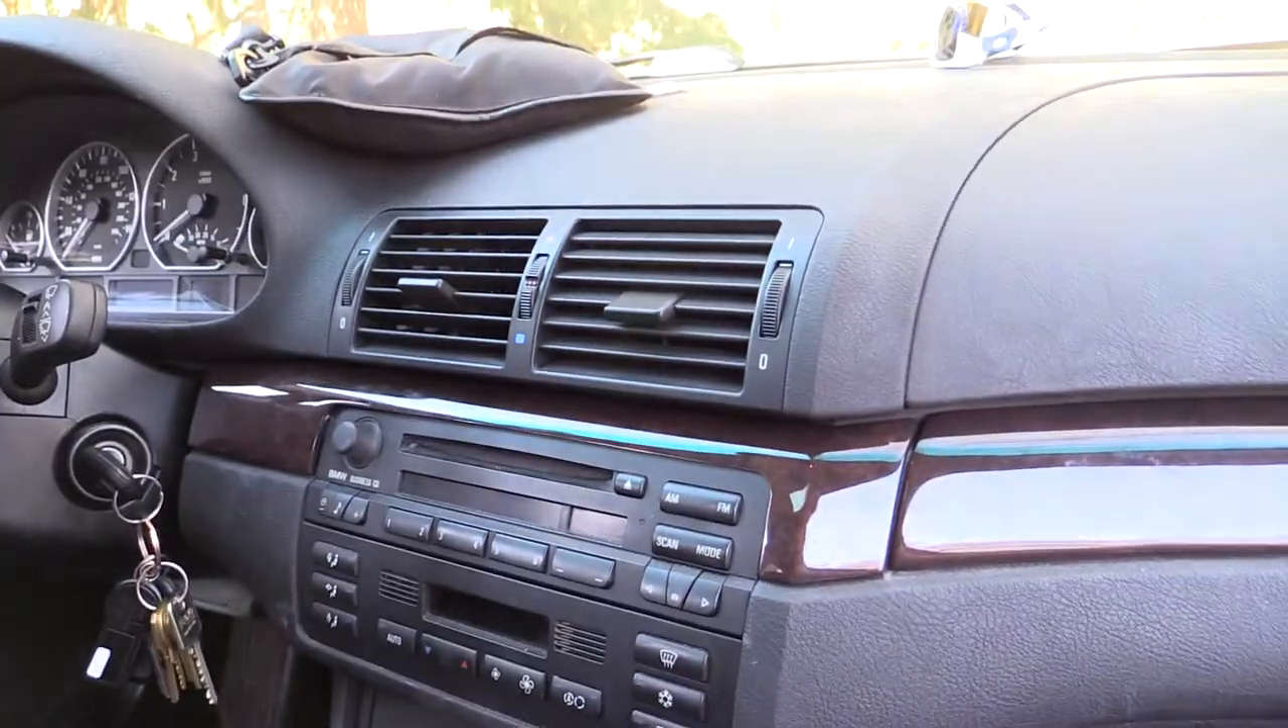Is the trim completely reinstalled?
Yes.